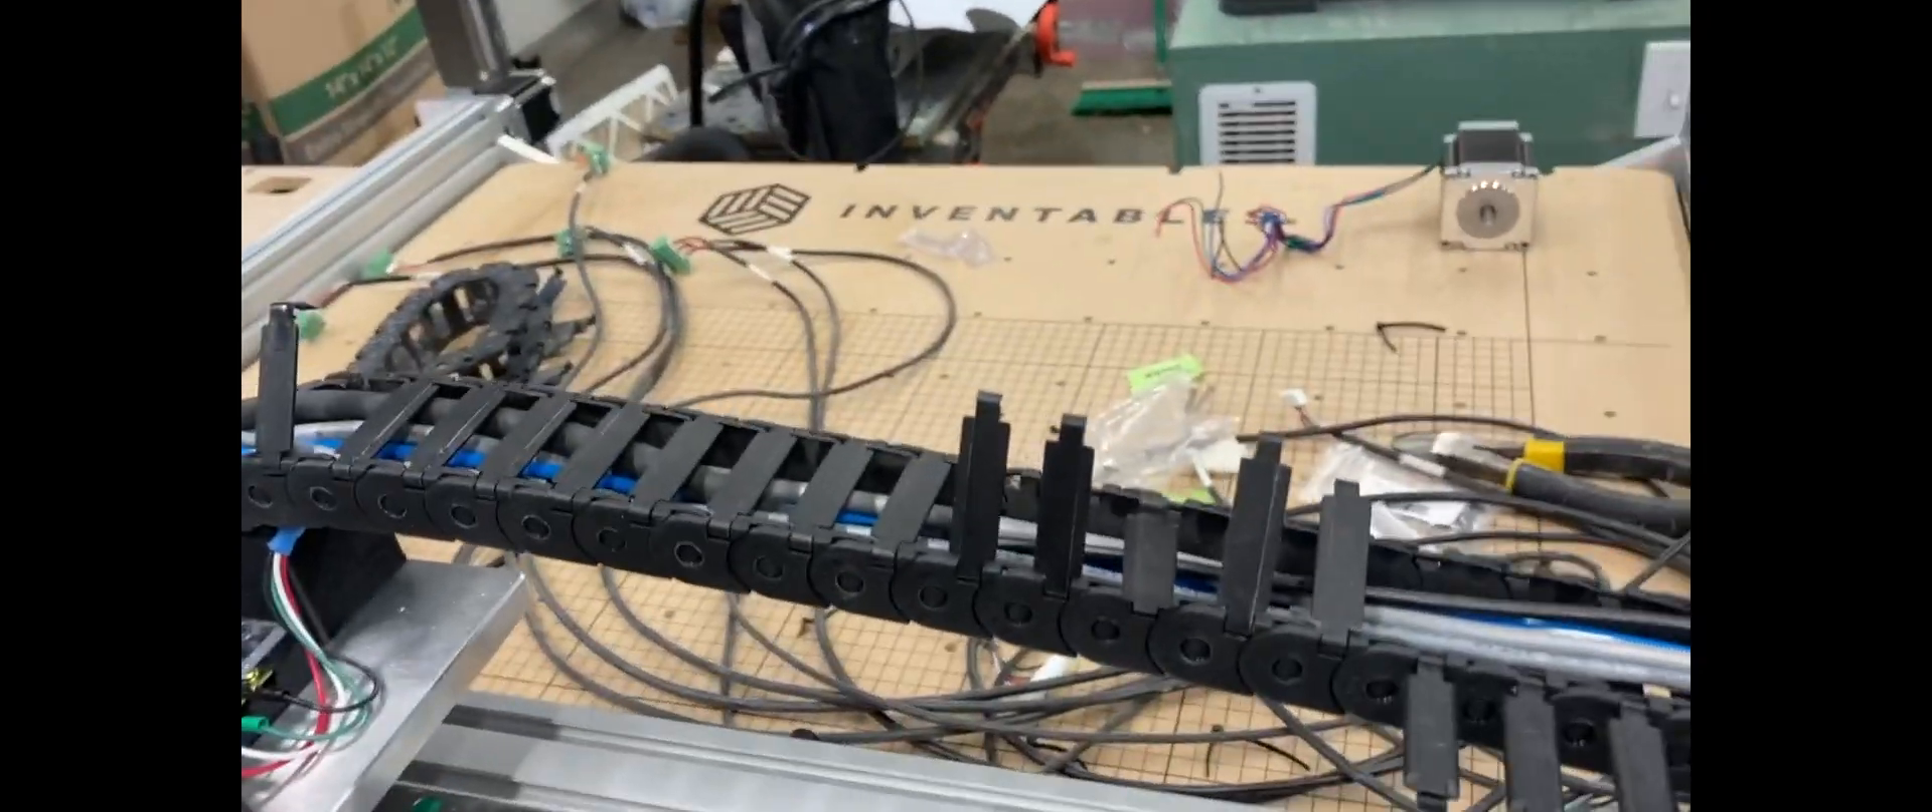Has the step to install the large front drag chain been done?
No.